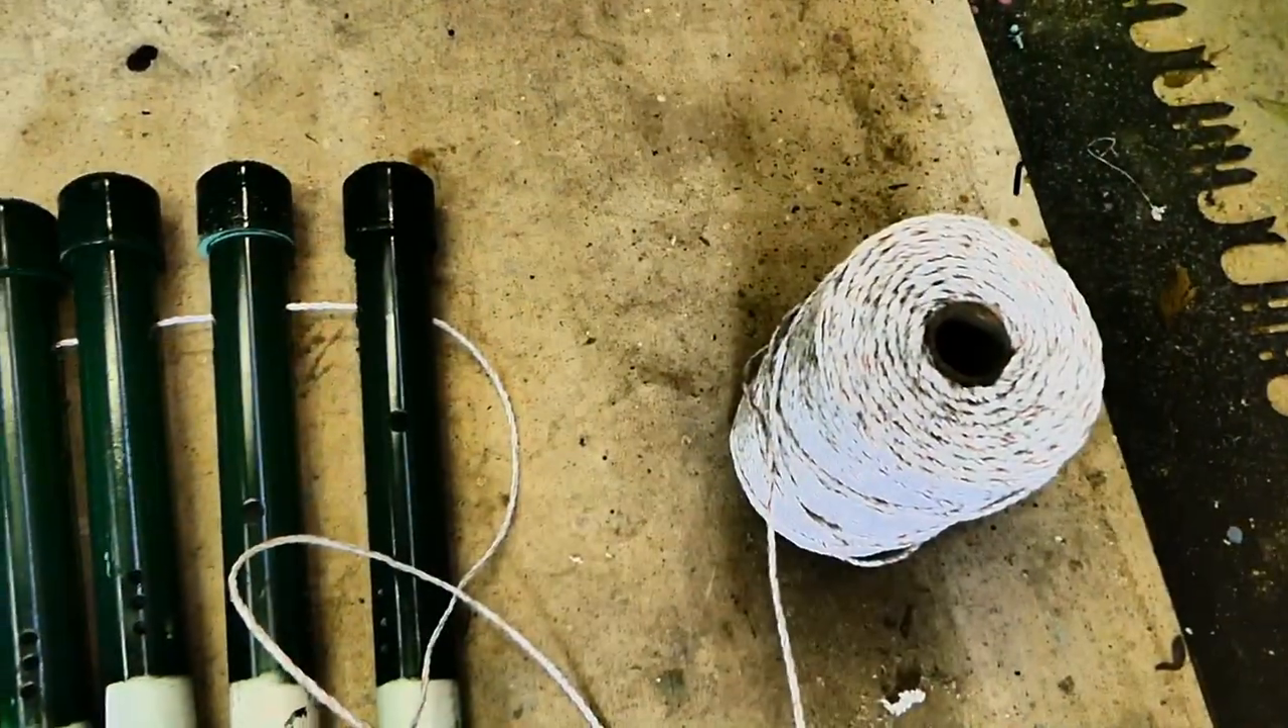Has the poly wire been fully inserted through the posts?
Yes.